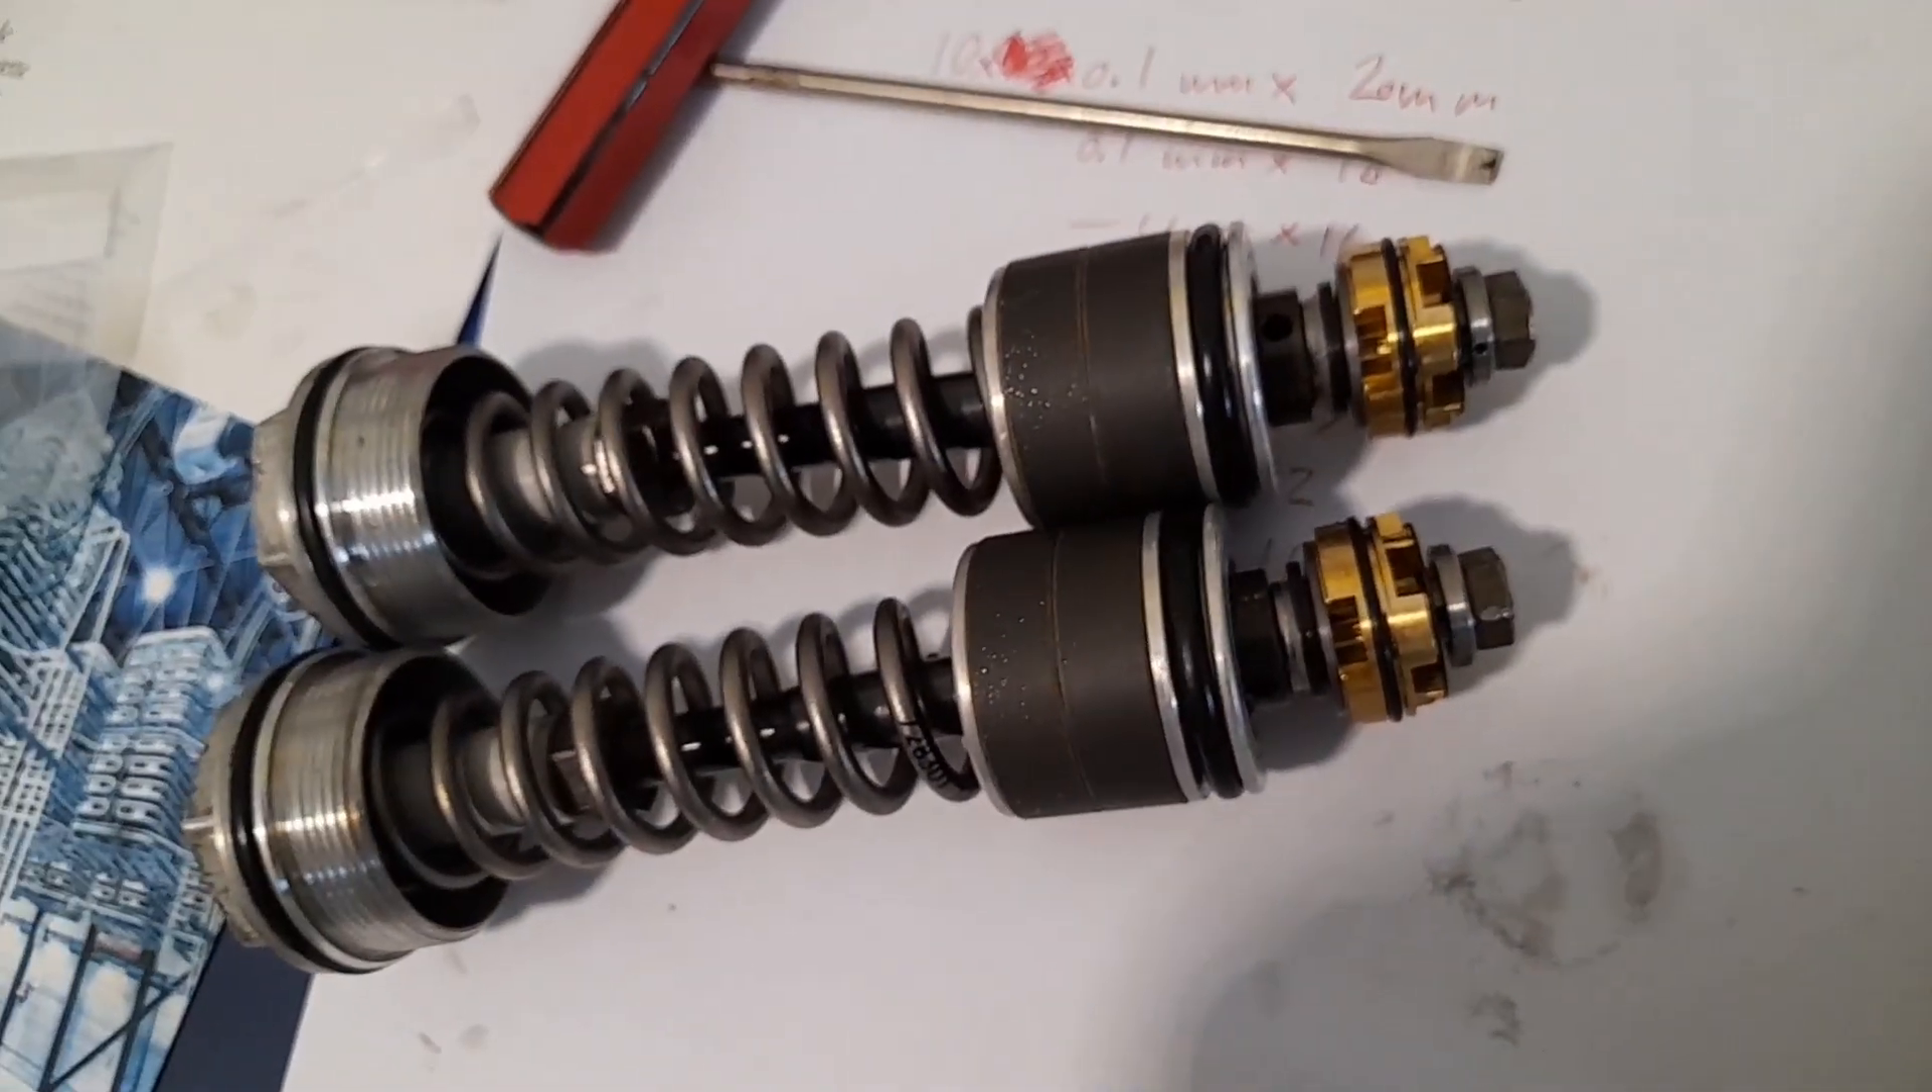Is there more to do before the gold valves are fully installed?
No.